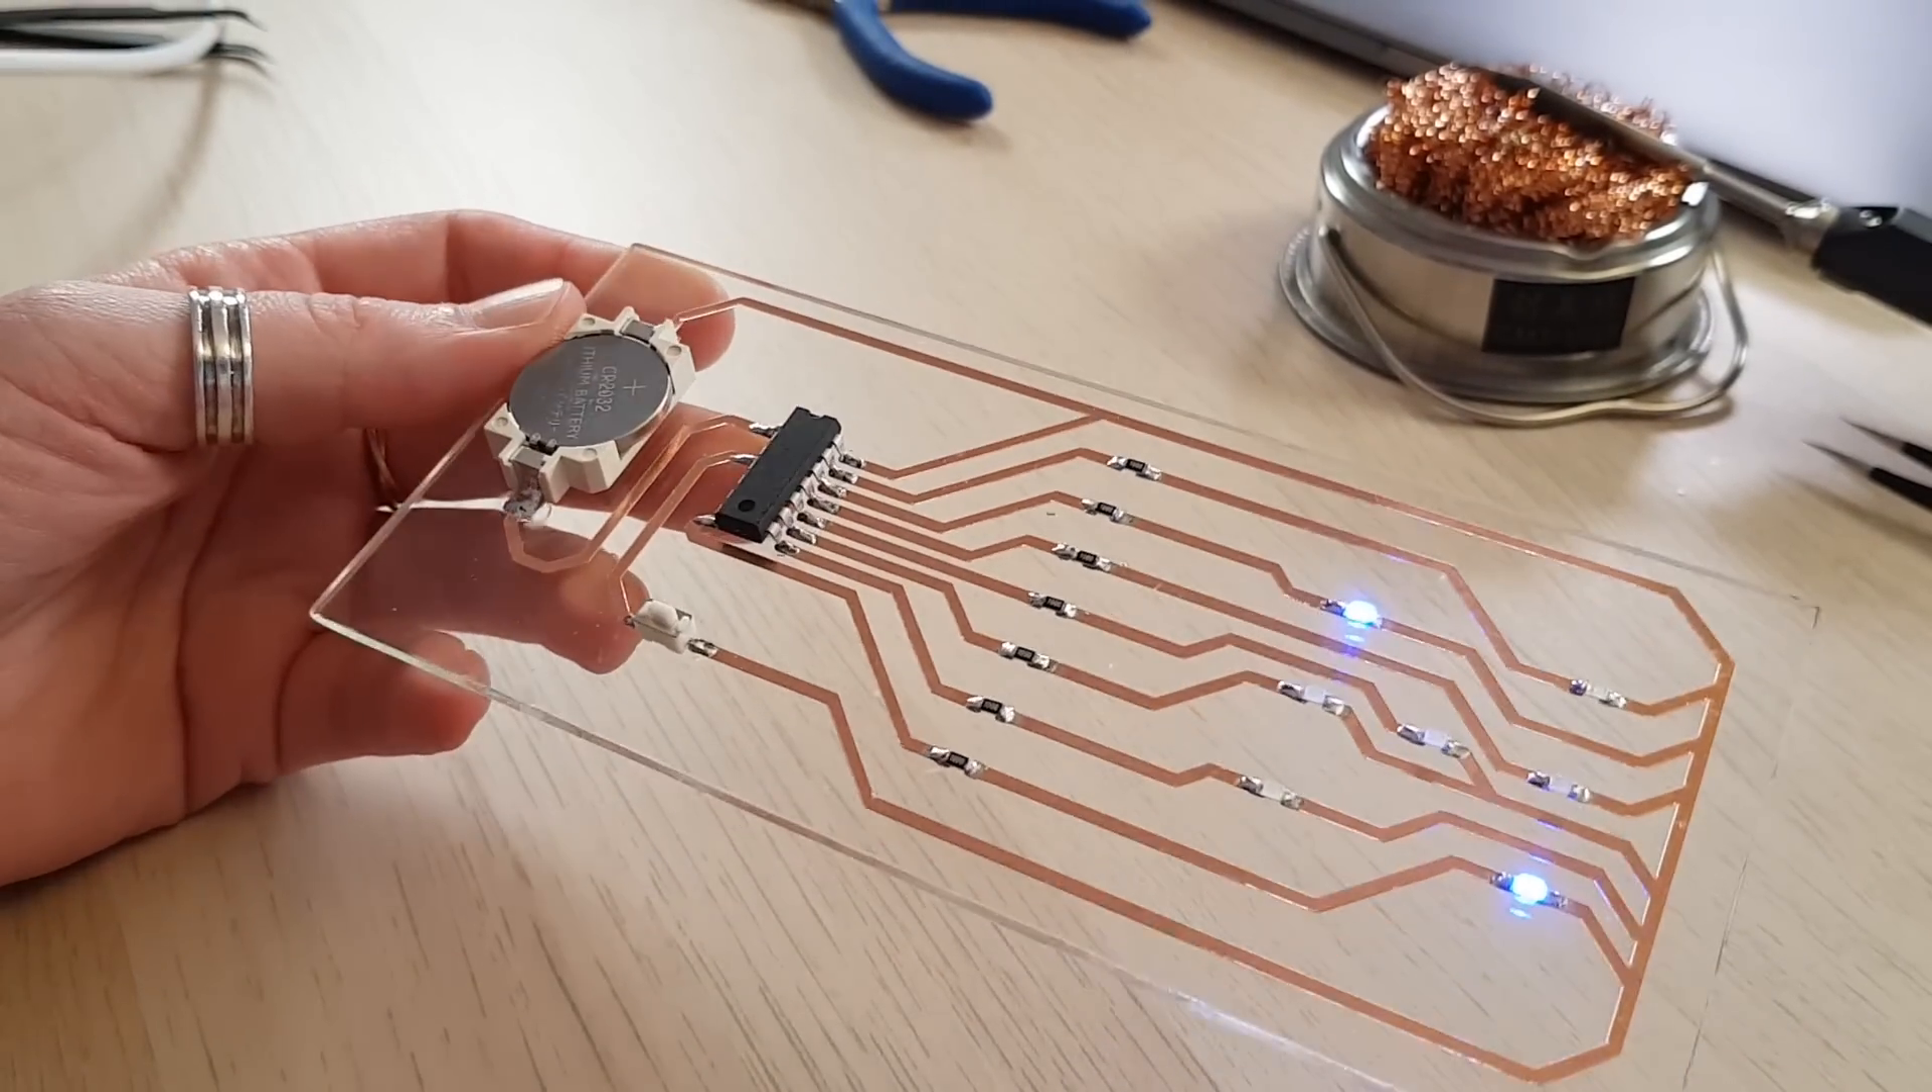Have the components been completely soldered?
Yes.